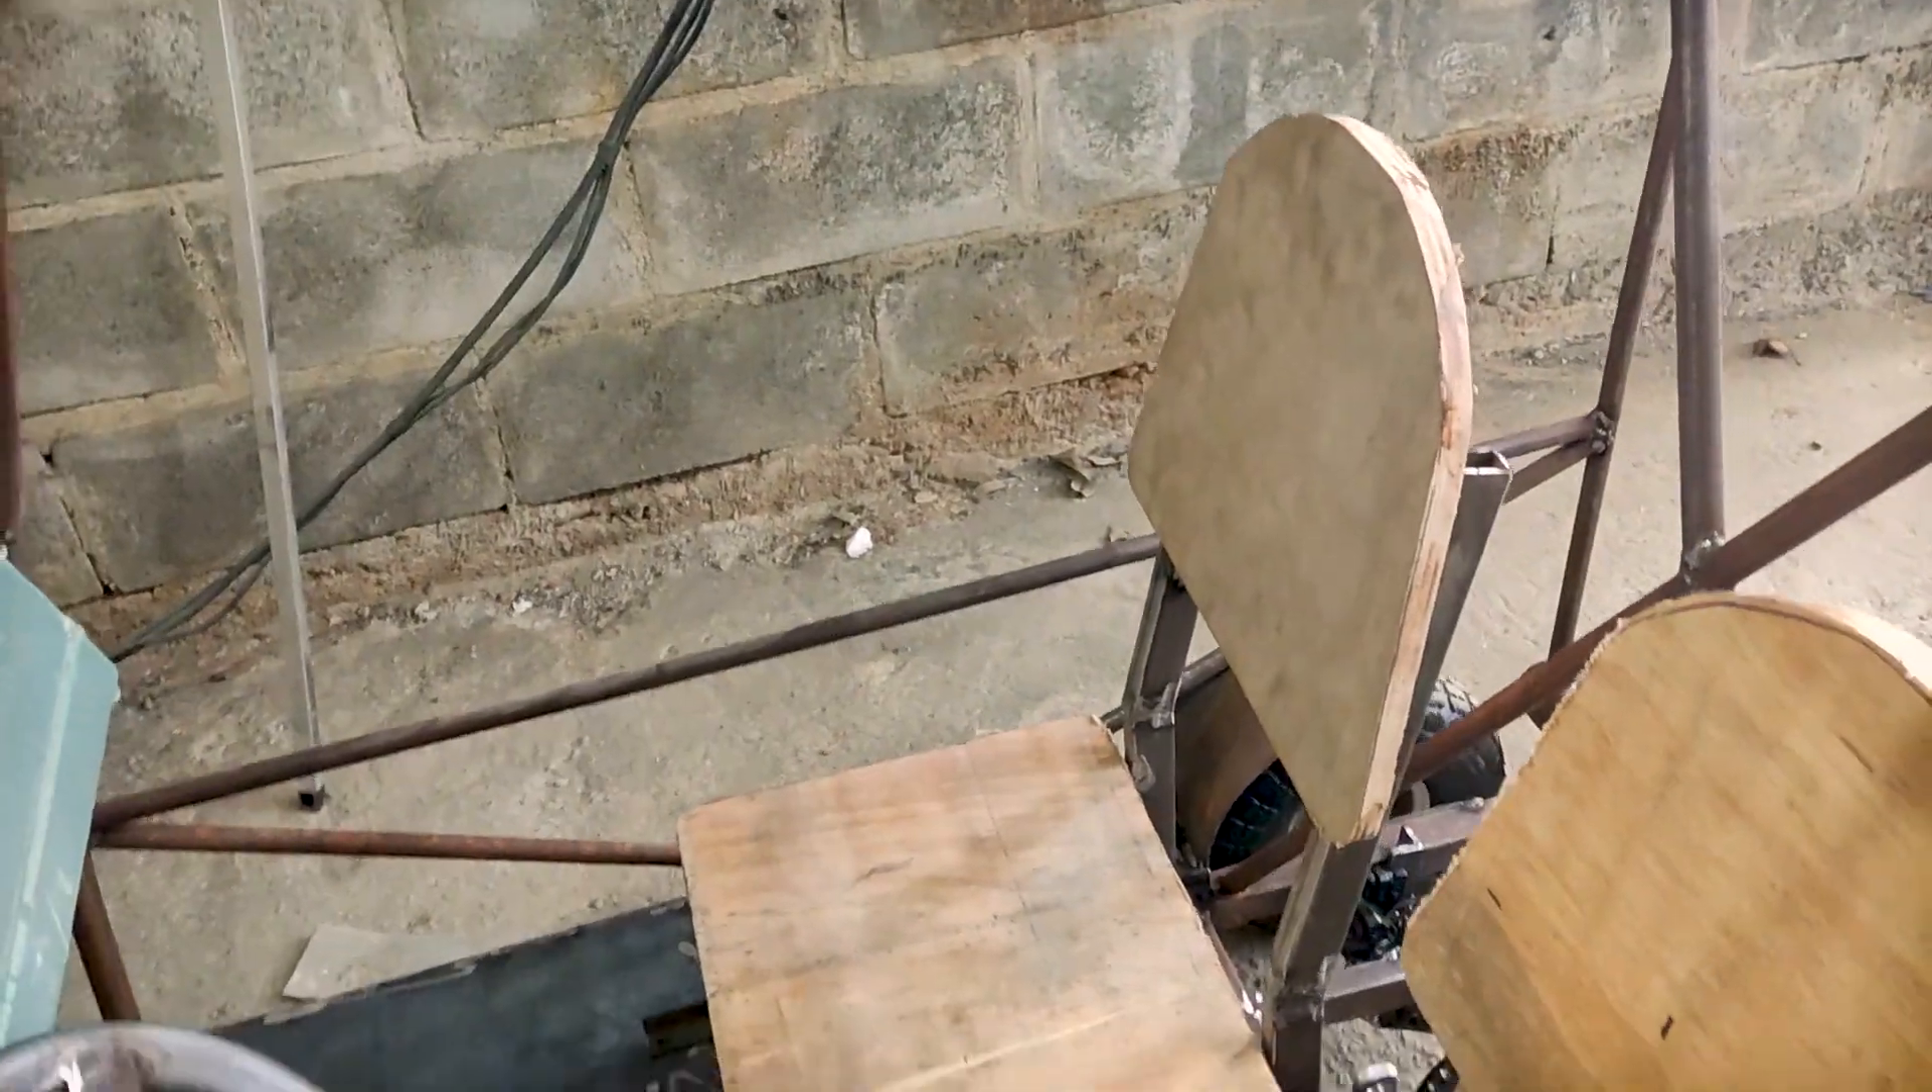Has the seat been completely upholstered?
No.